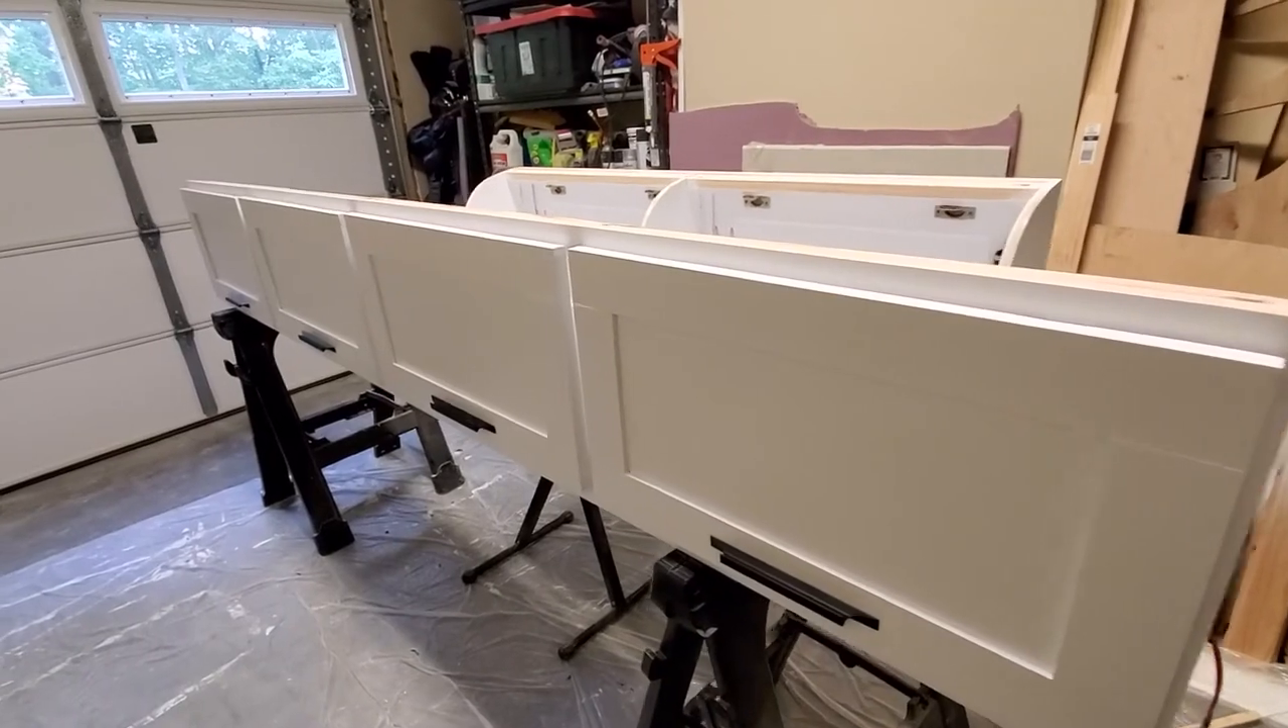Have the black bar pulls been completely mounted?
Yes.